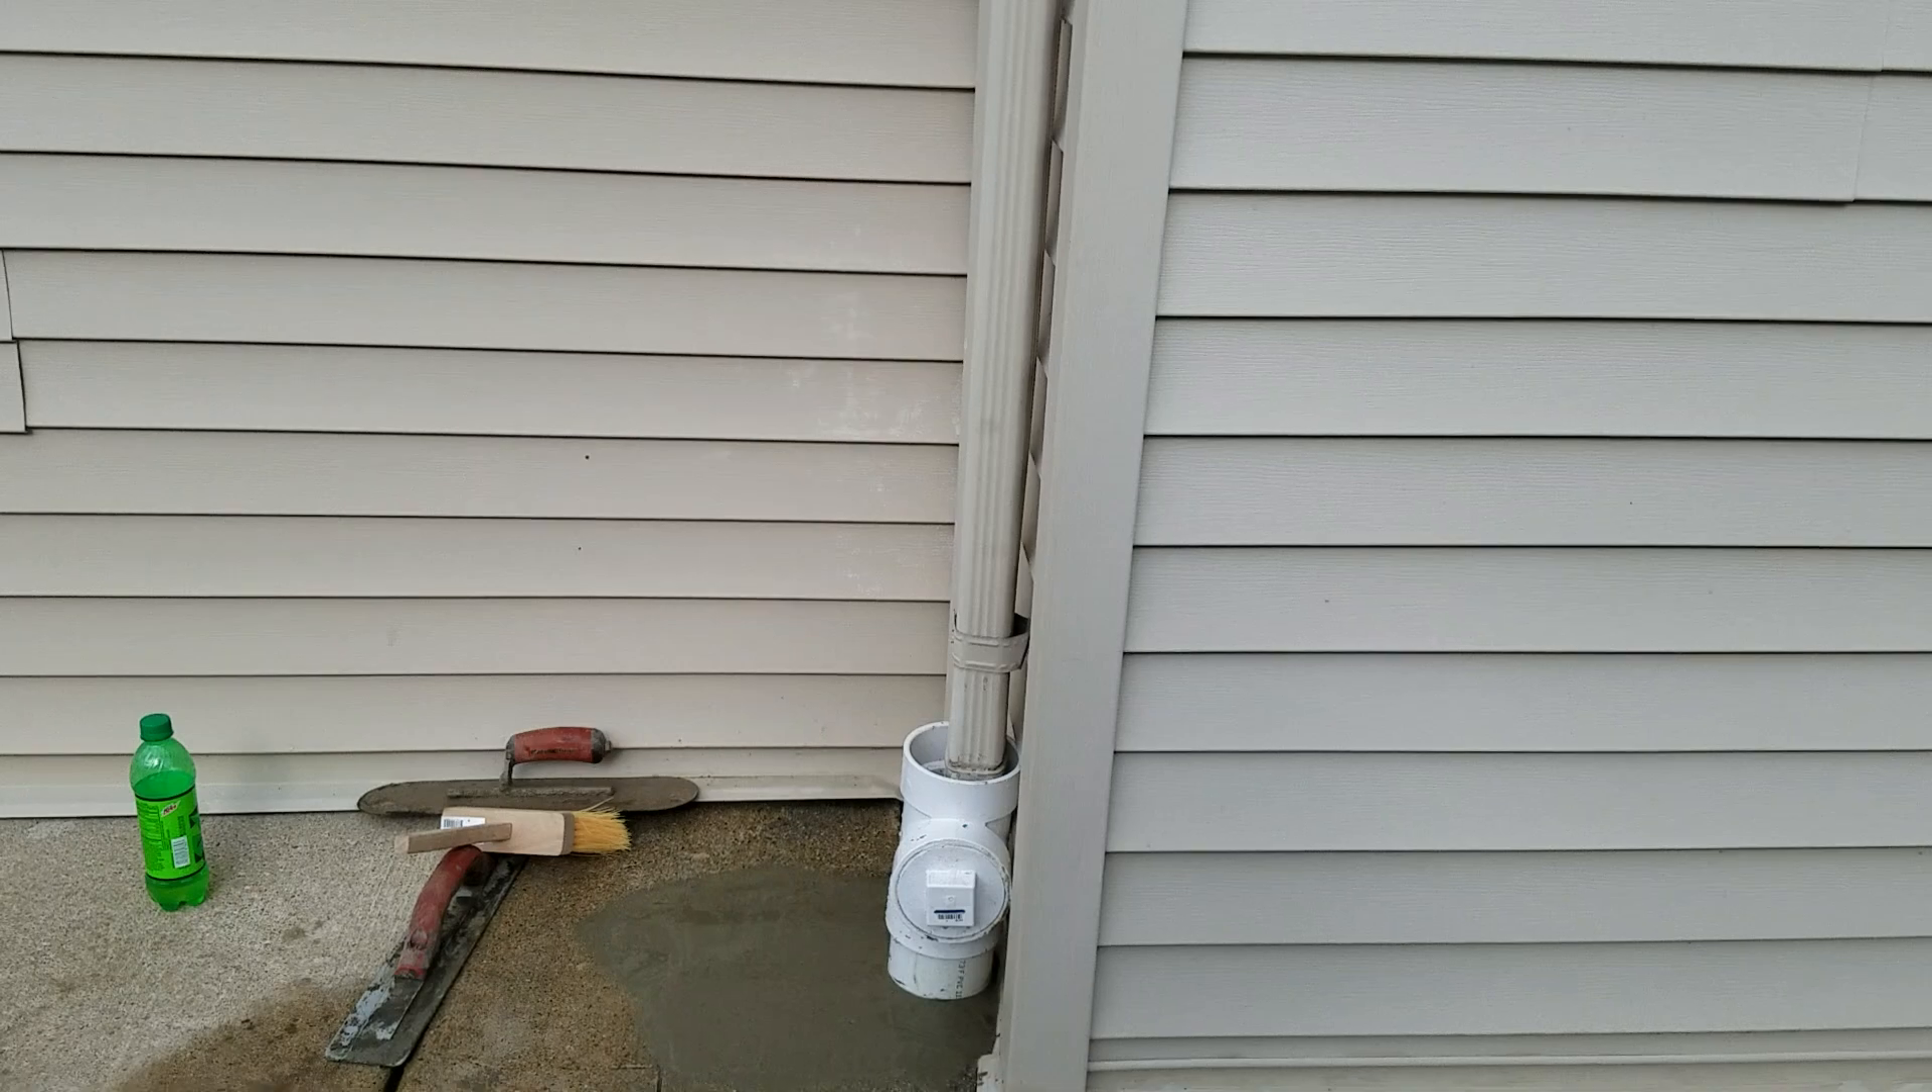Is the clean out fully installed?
Yes.